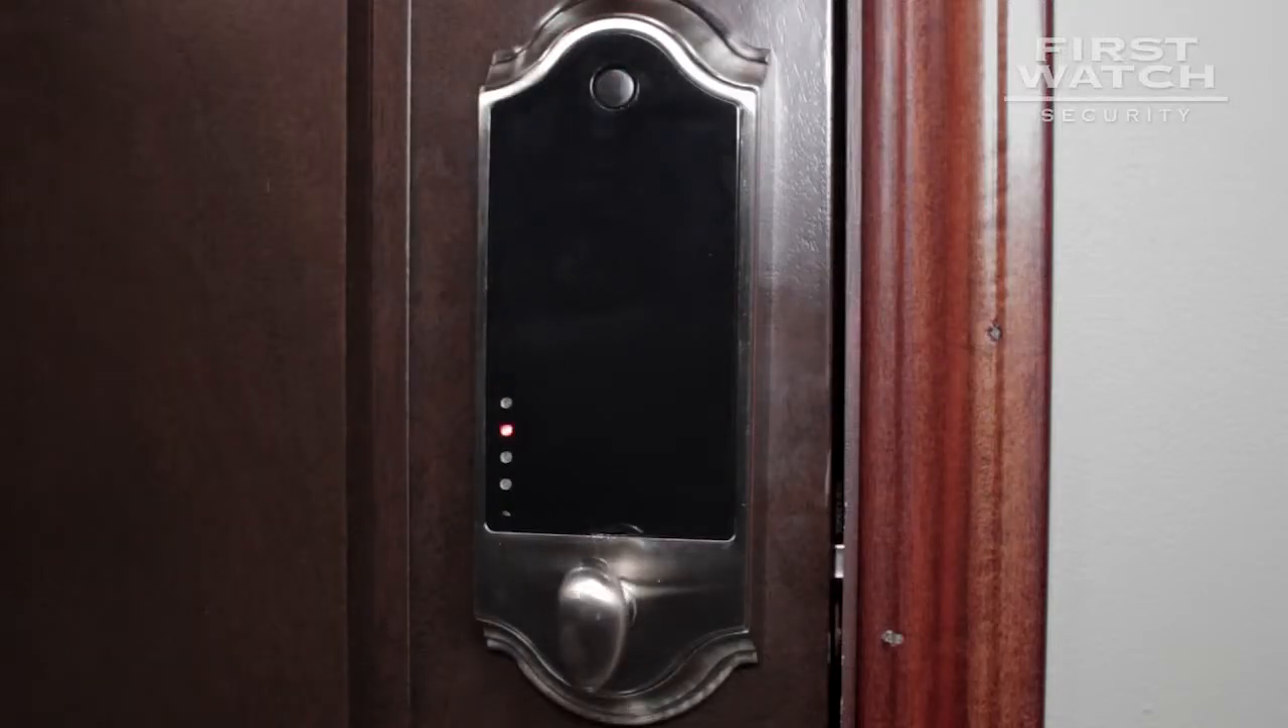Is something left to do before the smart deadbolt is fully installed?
No.